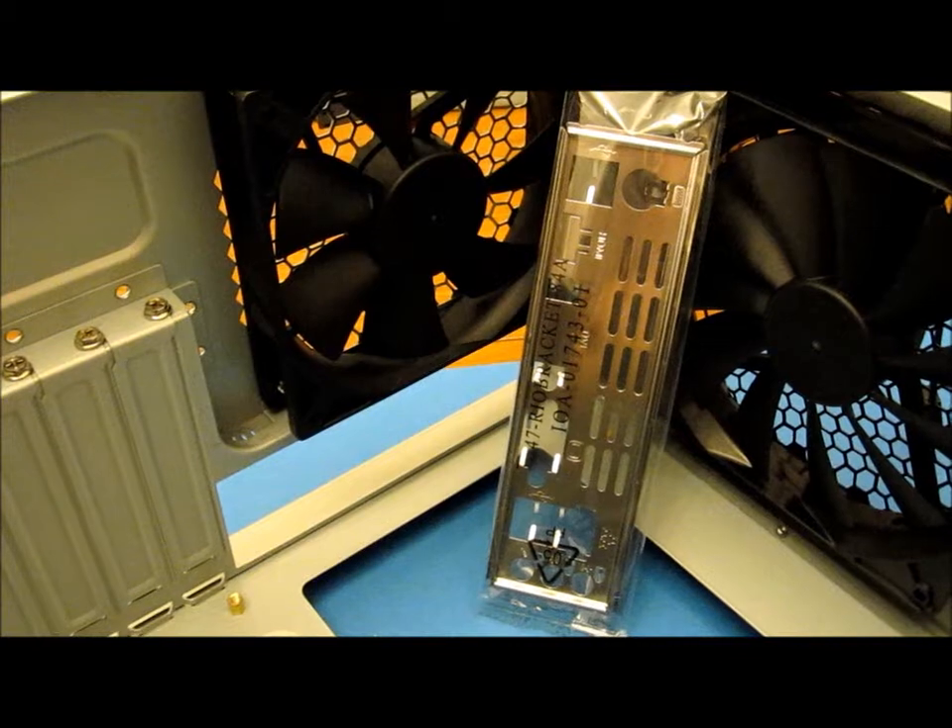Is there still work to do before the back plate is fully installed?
Yes.